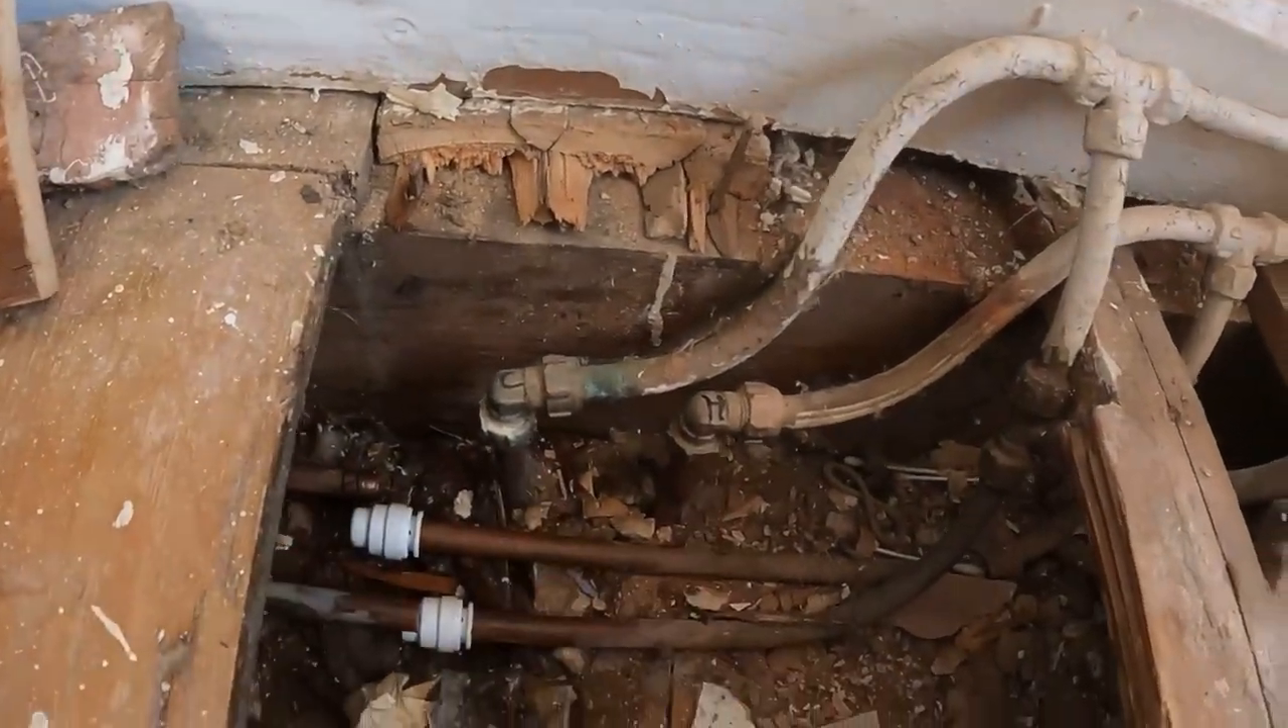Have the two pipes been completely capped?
Yes.